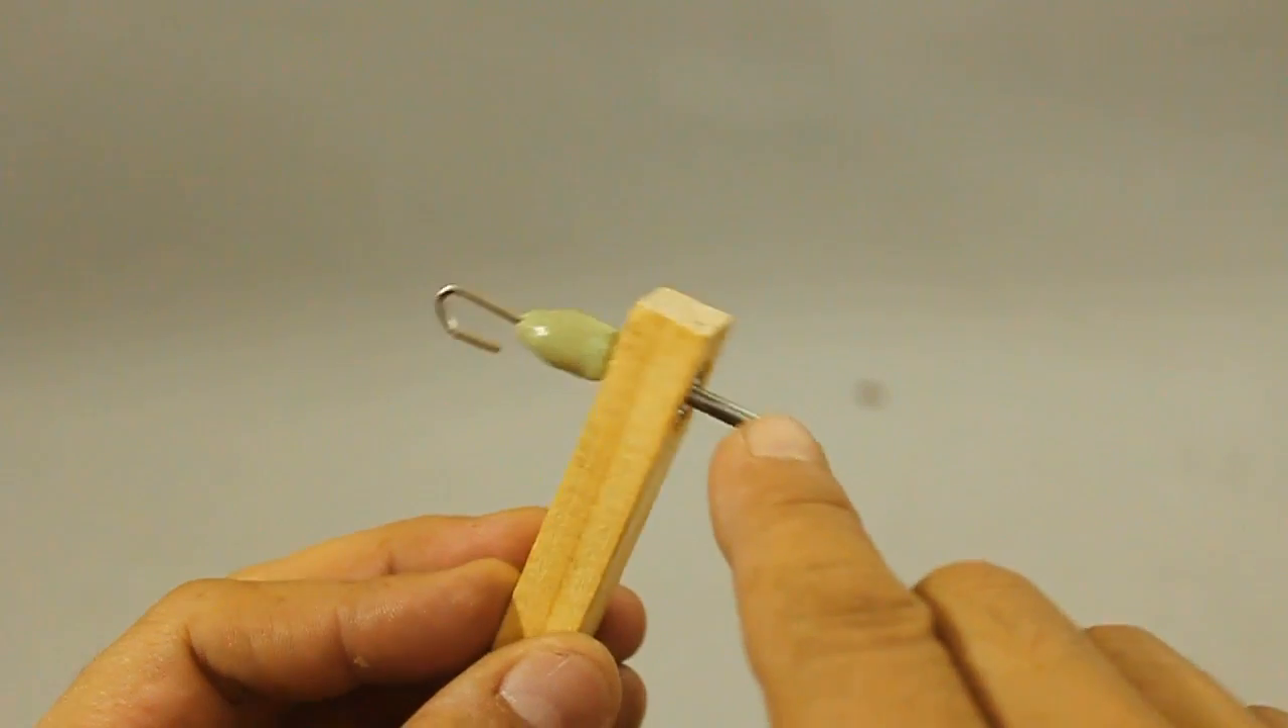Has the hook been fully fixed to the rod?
Yes.